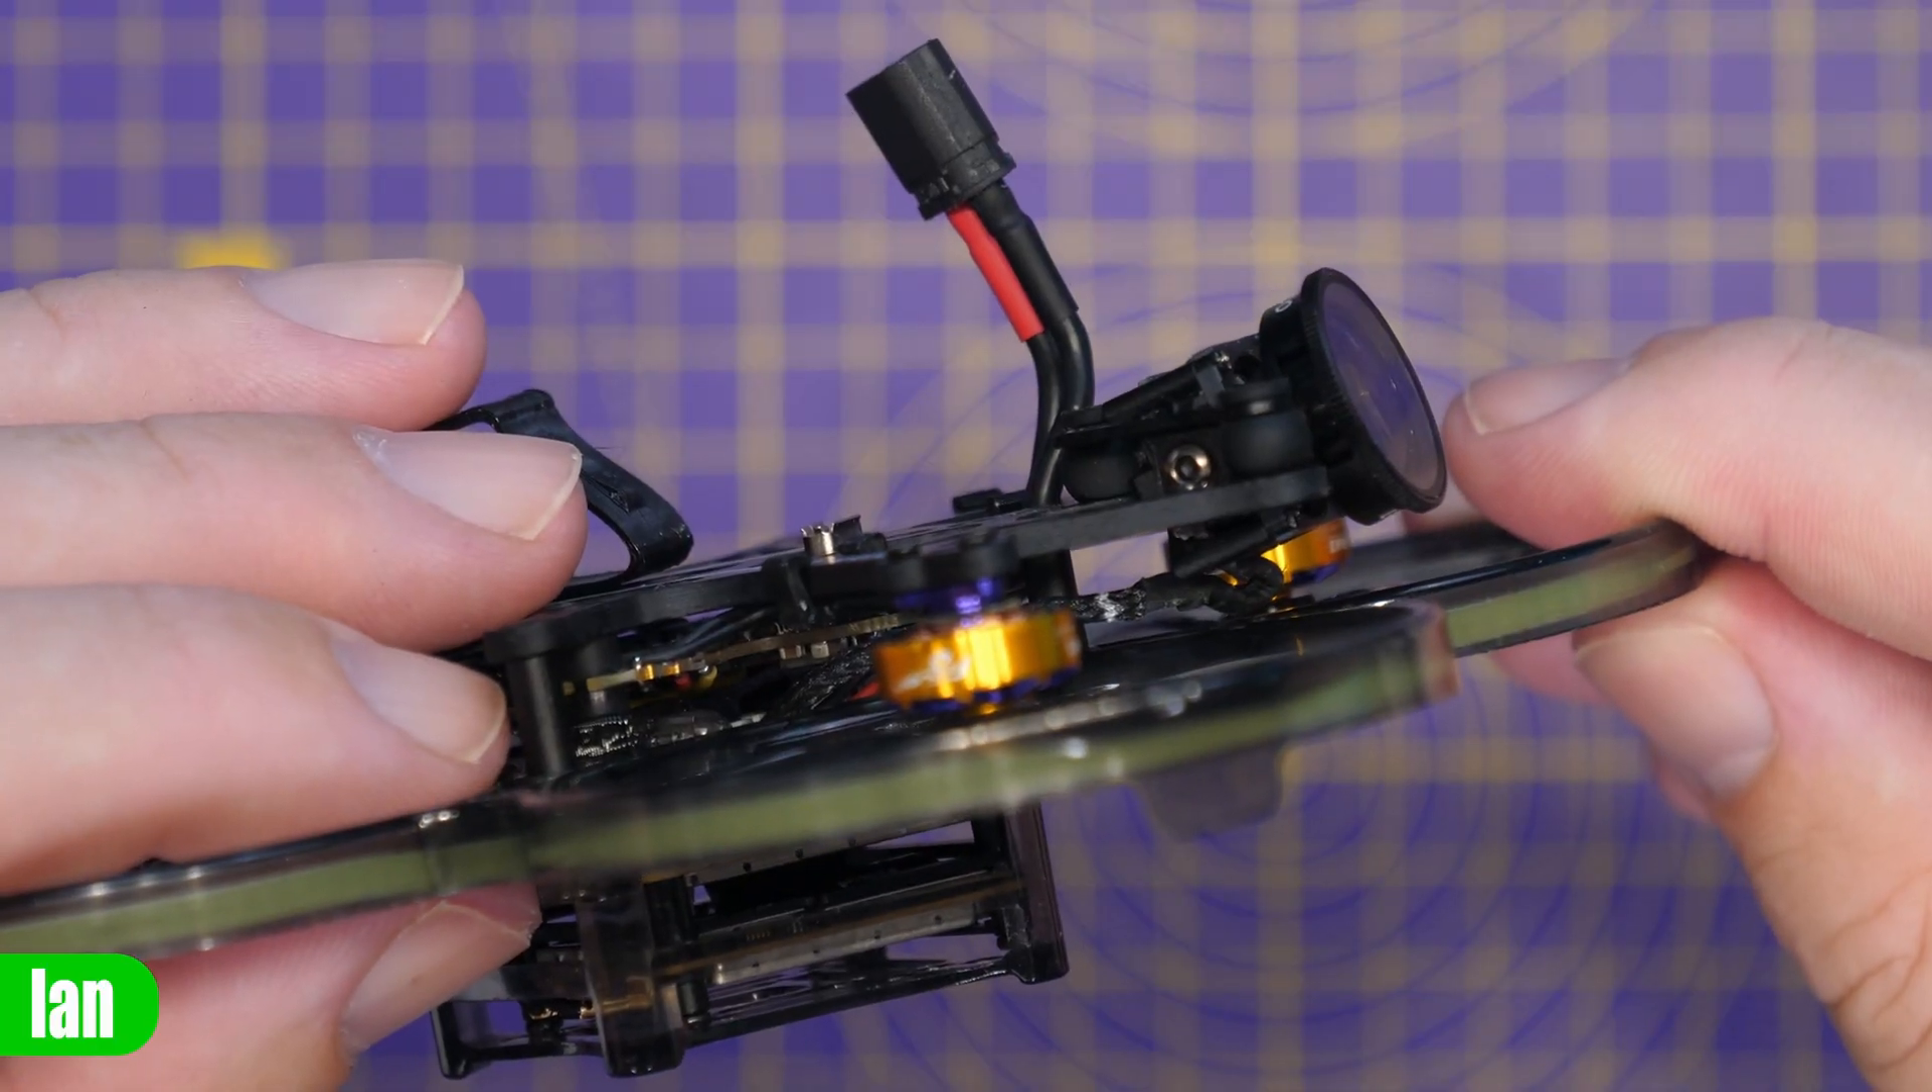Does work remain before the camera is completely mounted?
No.